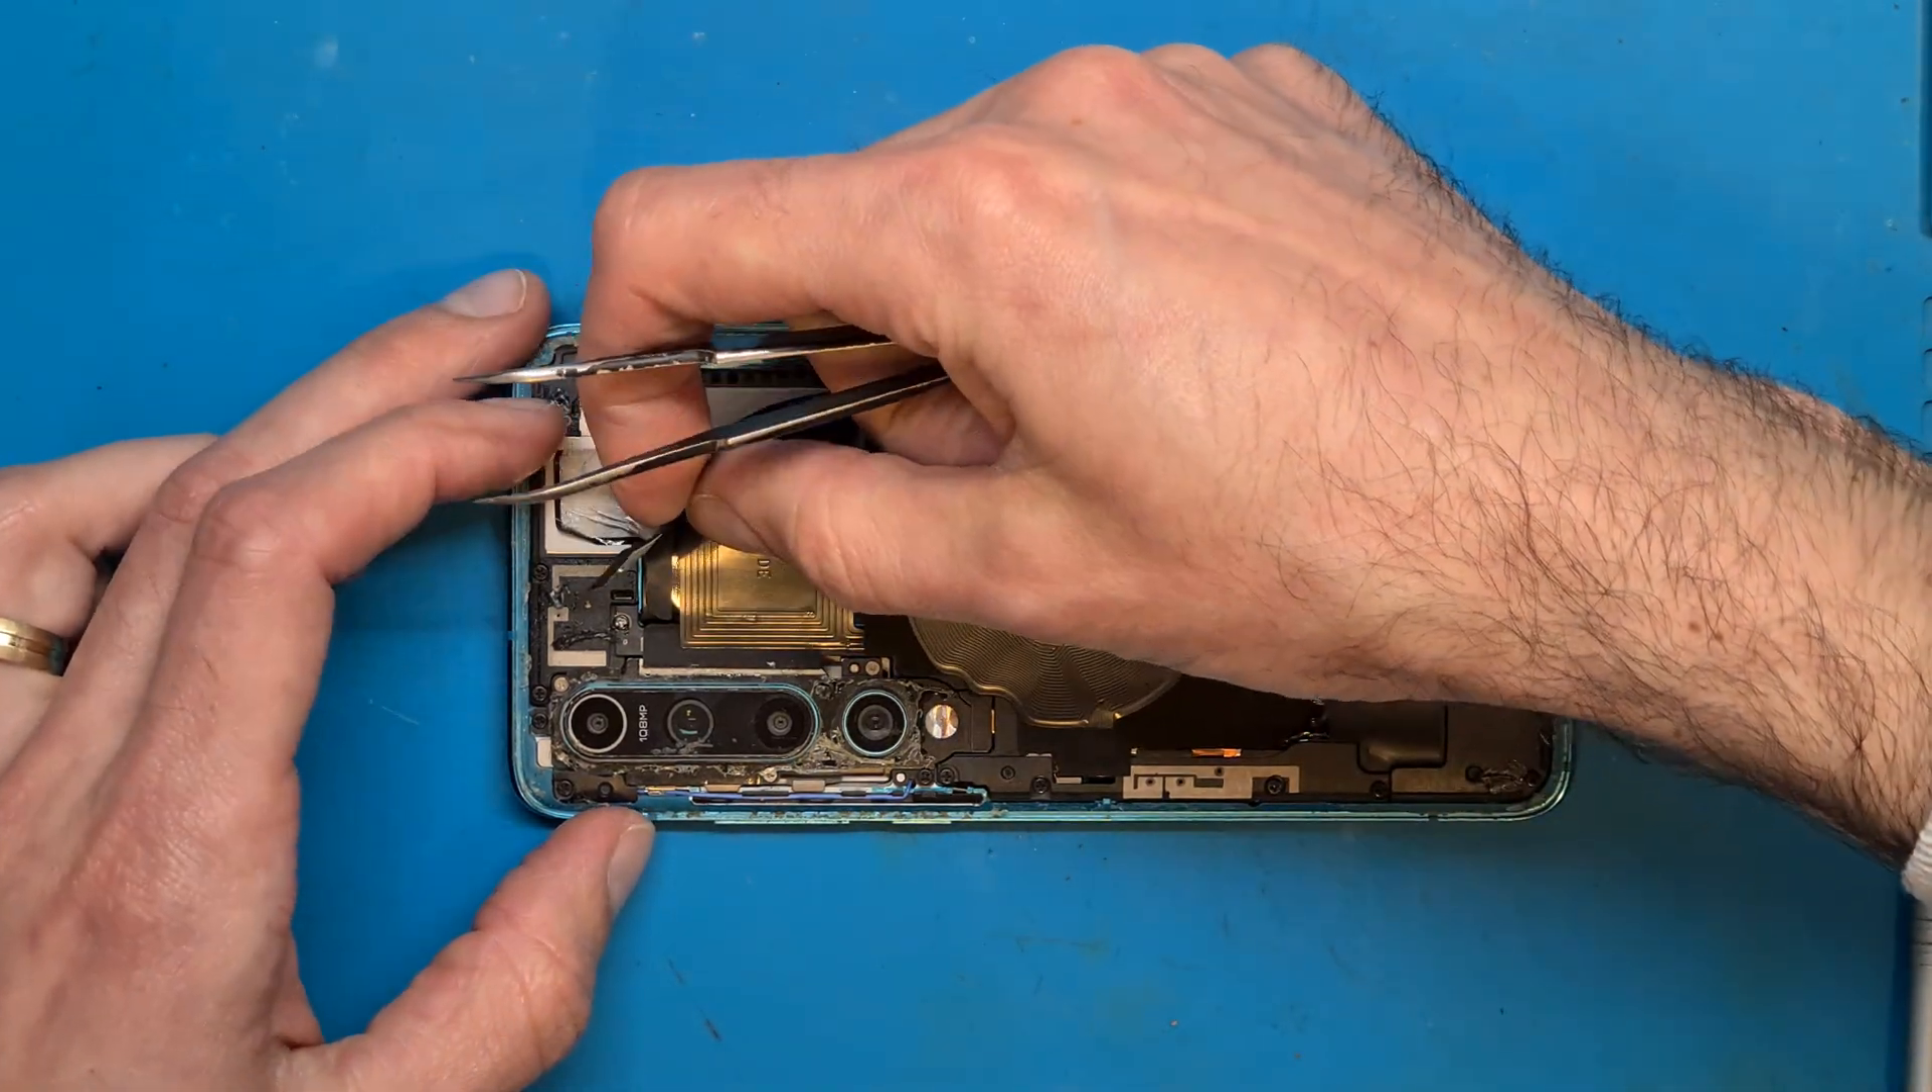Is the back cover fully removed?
Yes.